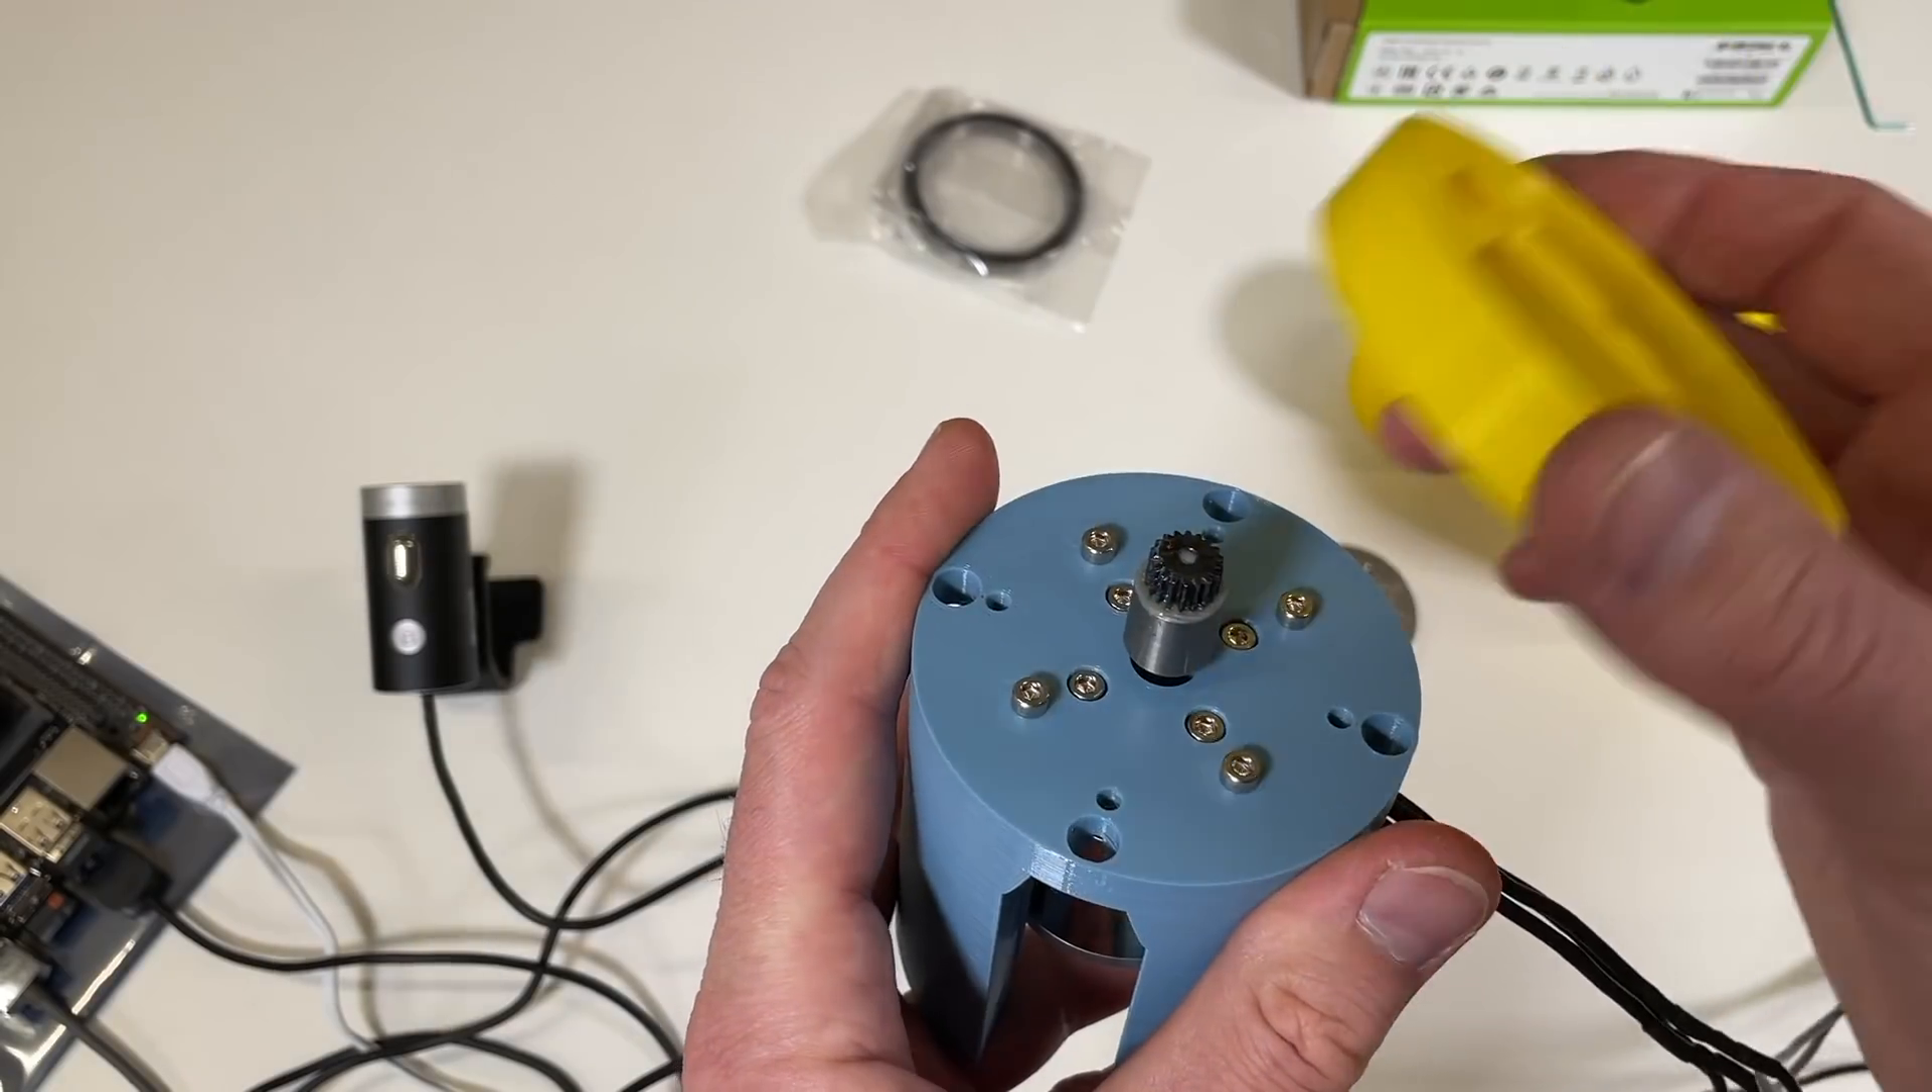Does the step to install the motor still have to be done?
No.